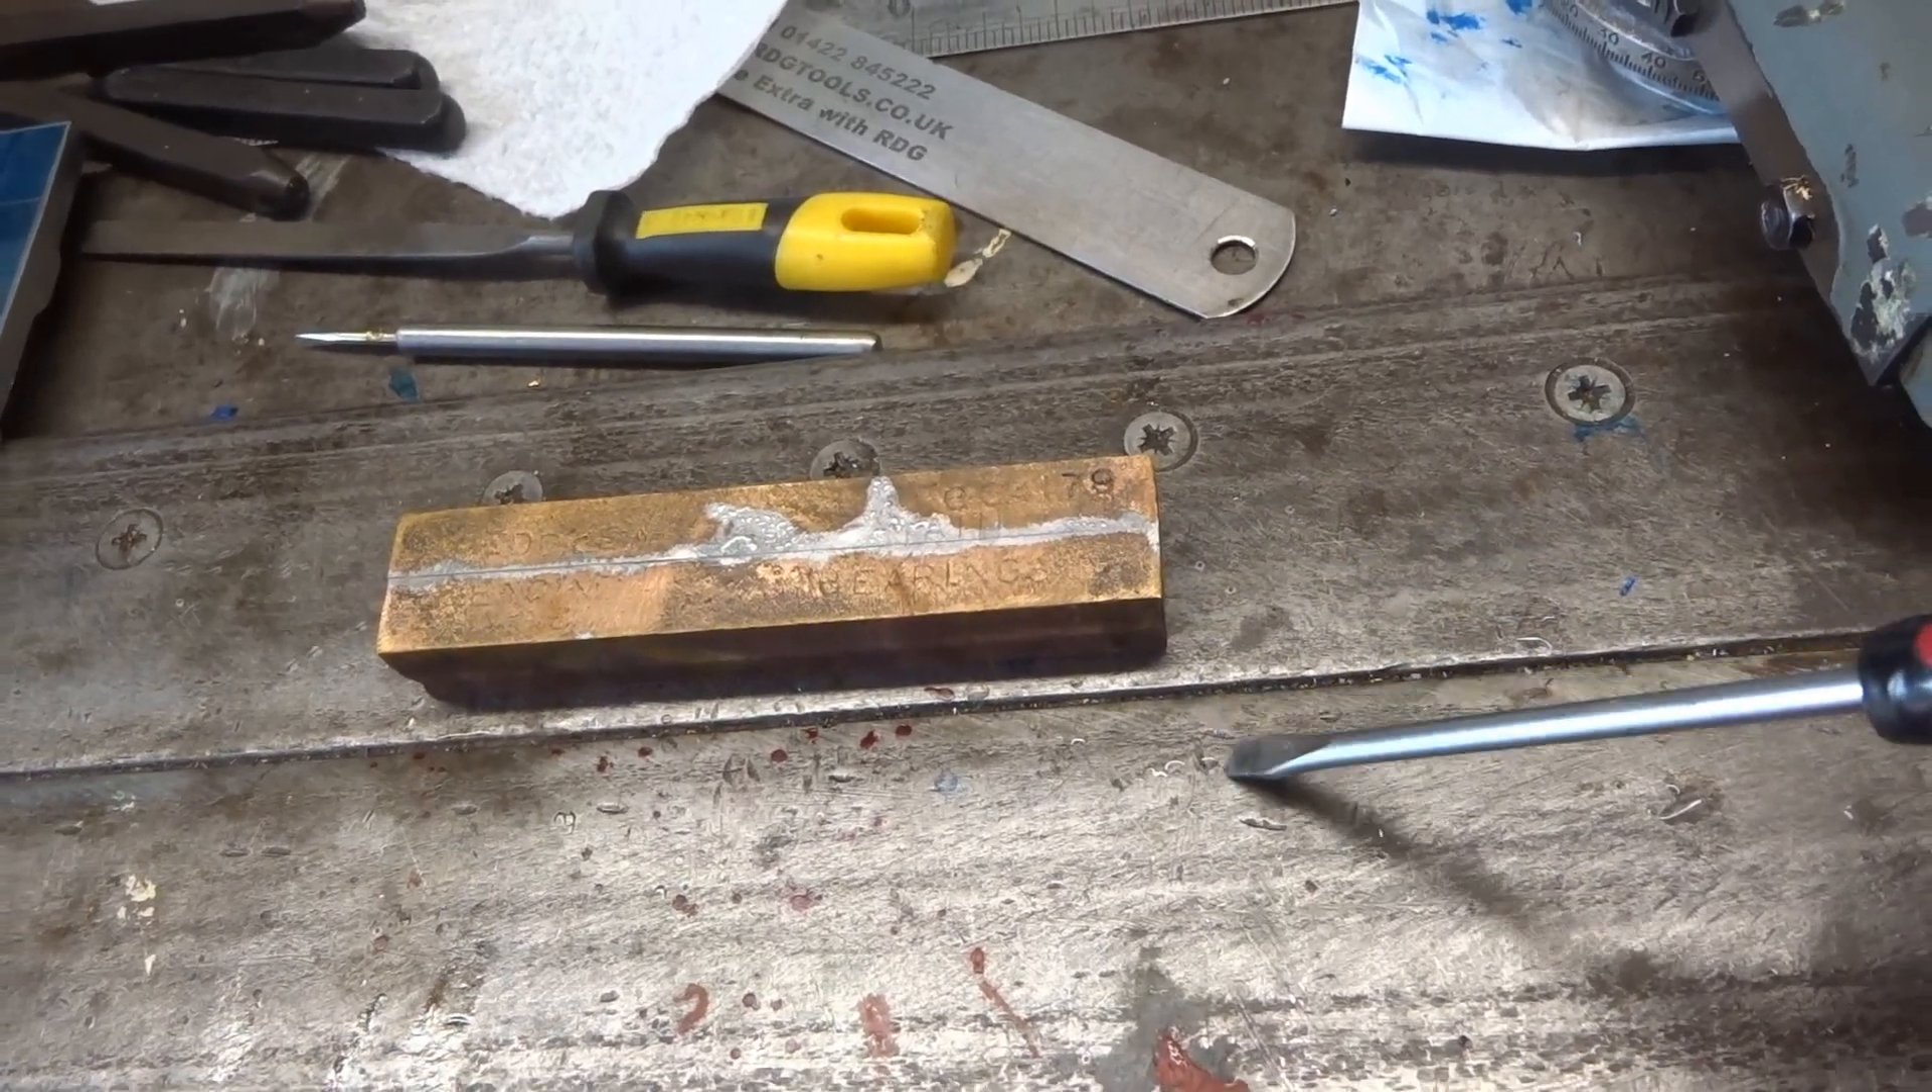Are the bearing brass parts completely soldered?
Yes.